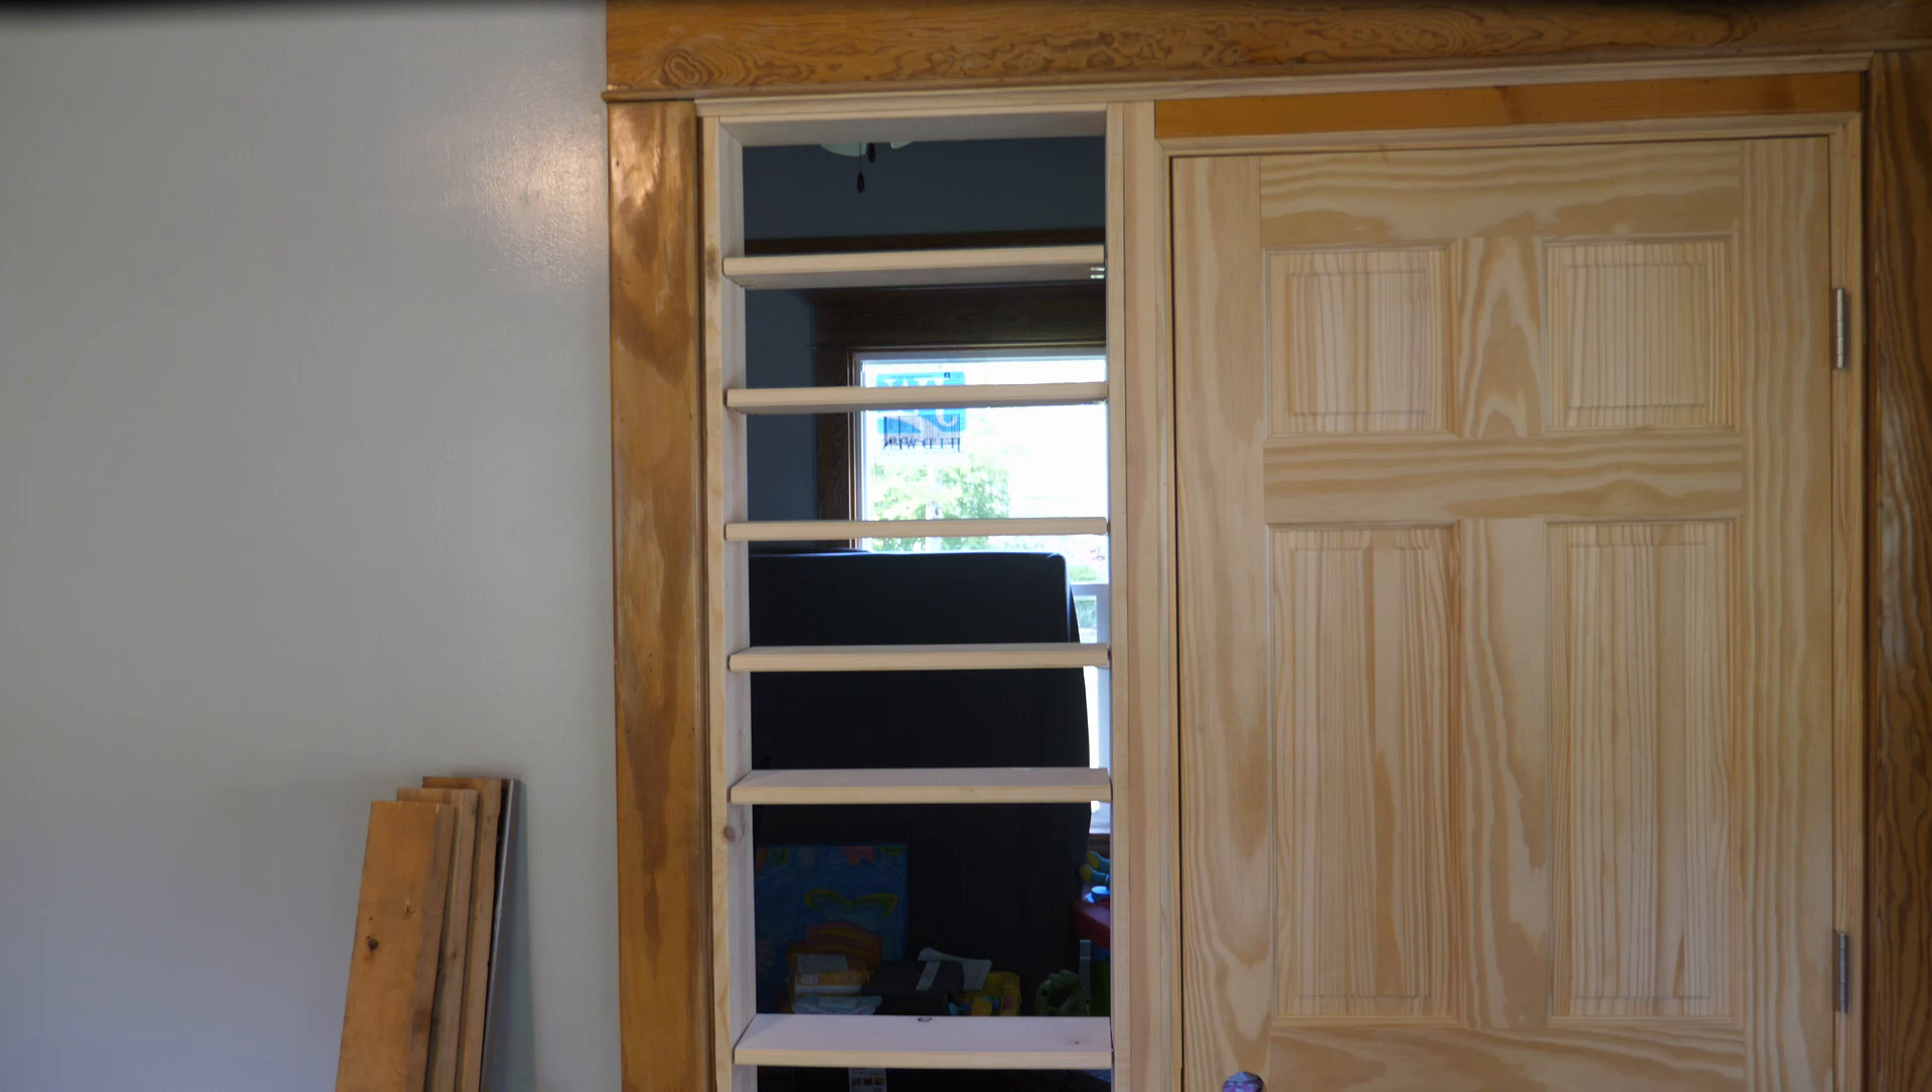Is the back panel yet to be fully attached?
Yes.